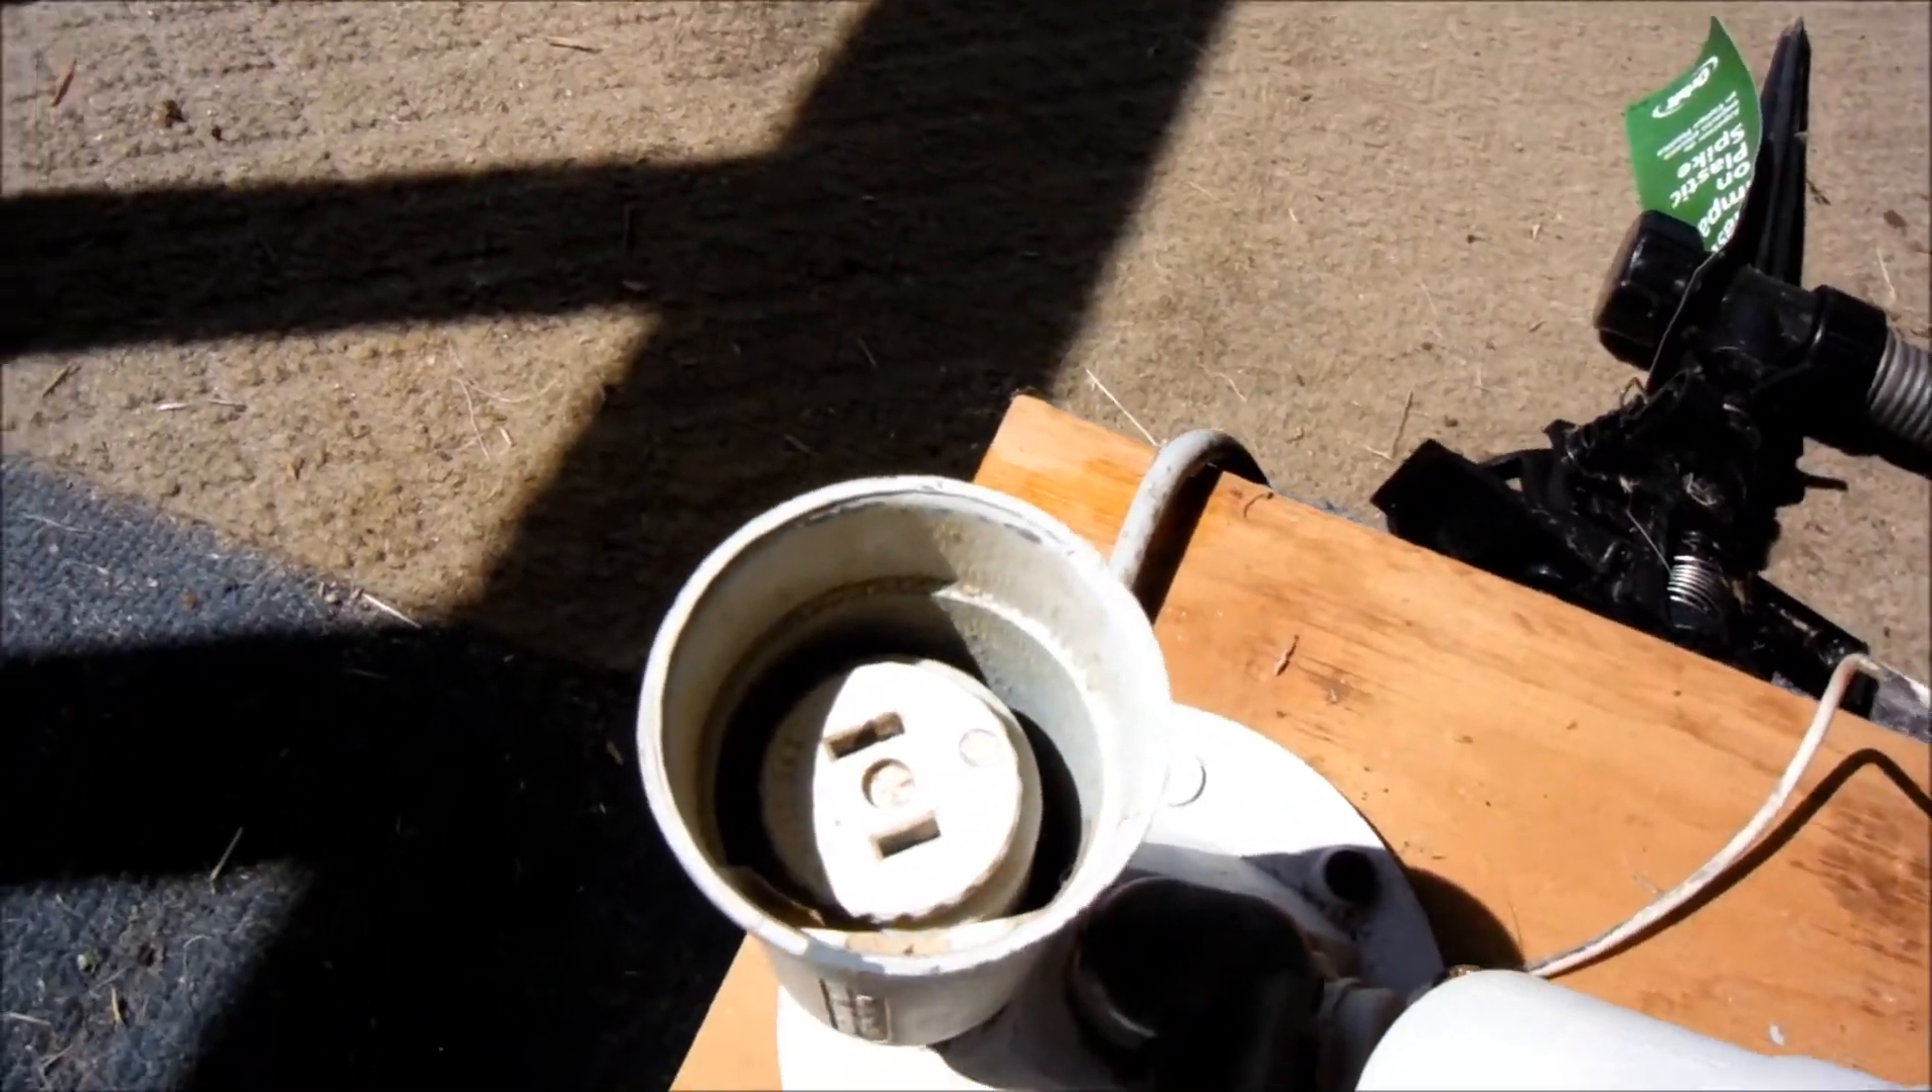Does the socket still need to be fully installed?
No.